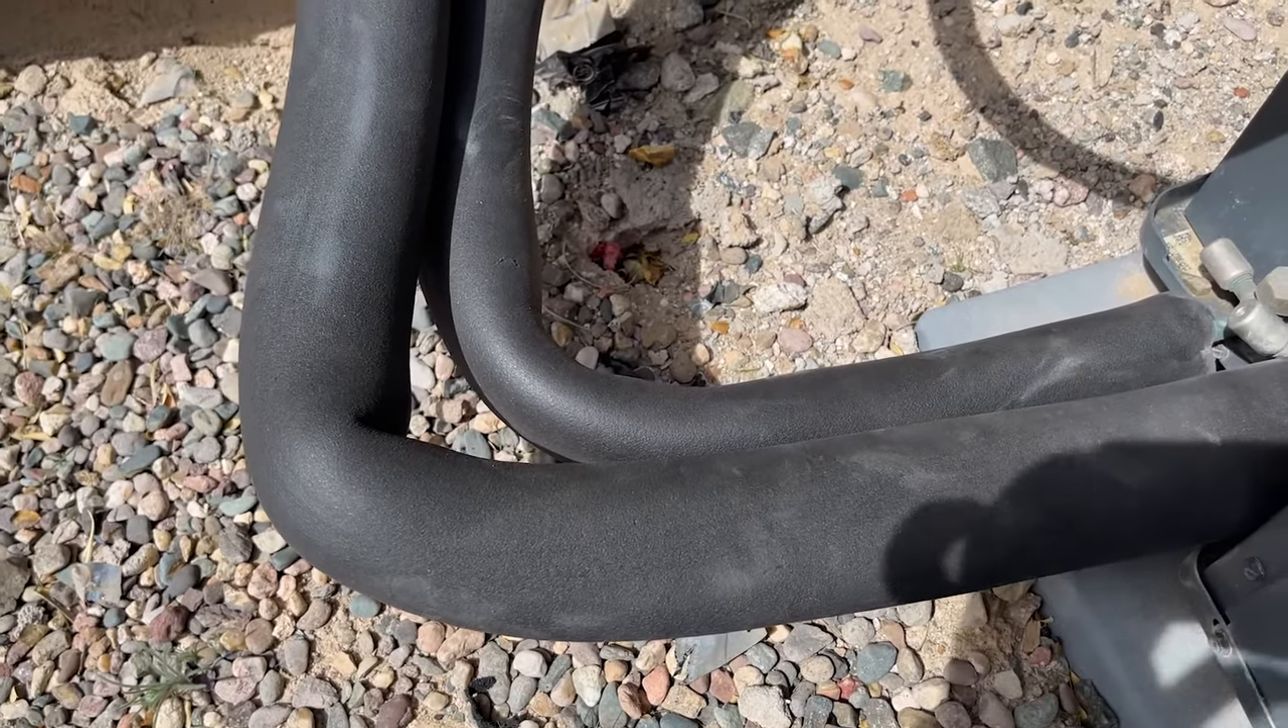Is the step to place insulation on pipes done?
Yes.